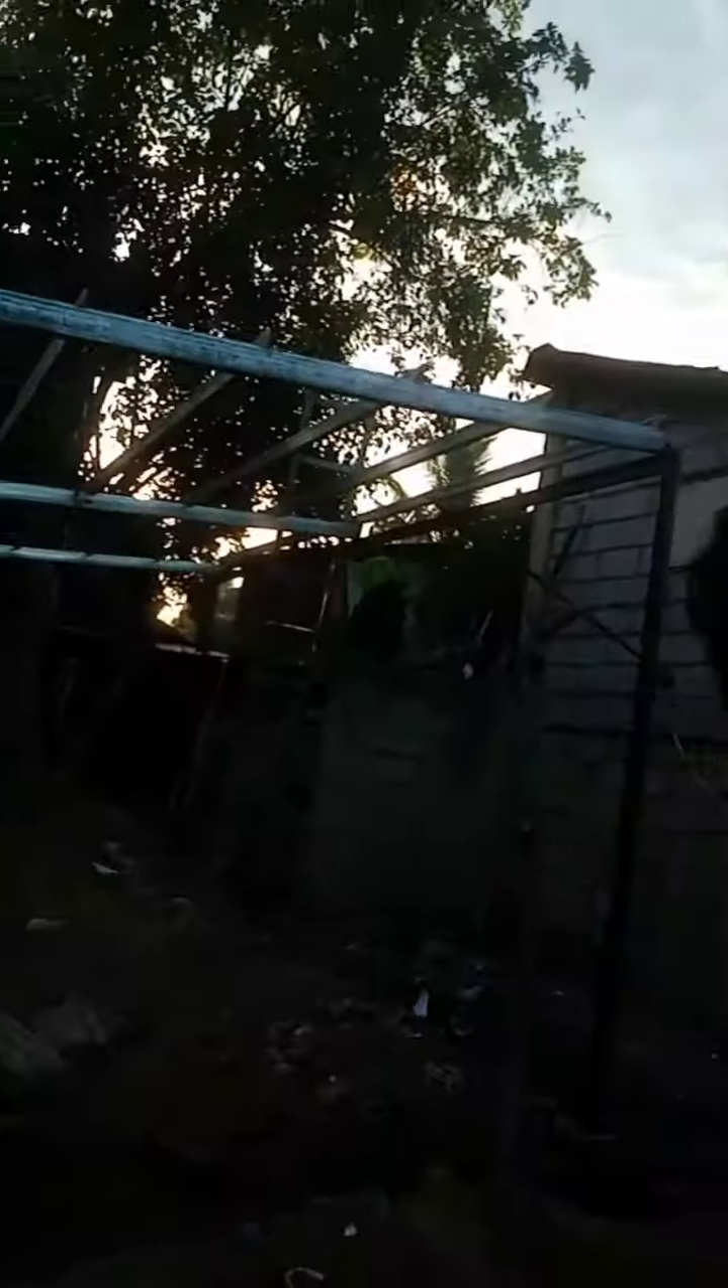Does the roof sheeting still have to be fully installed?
Yes.